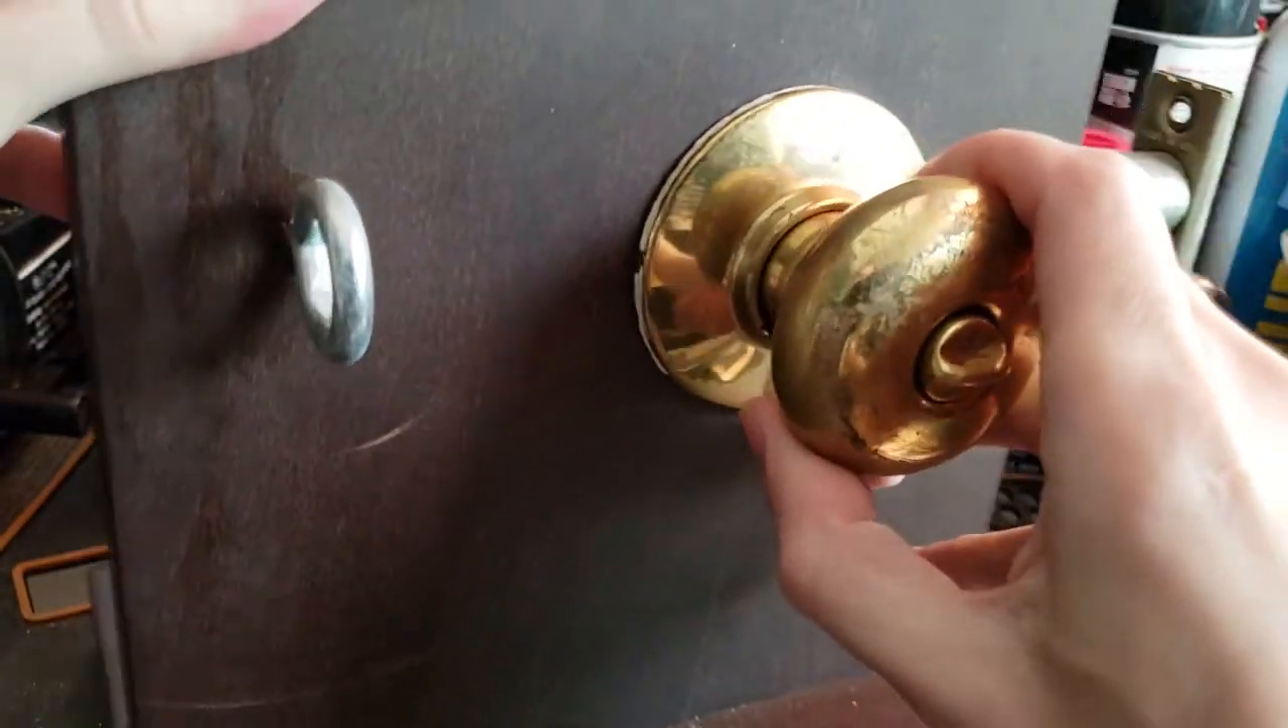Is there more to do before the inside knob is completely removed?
Yes.